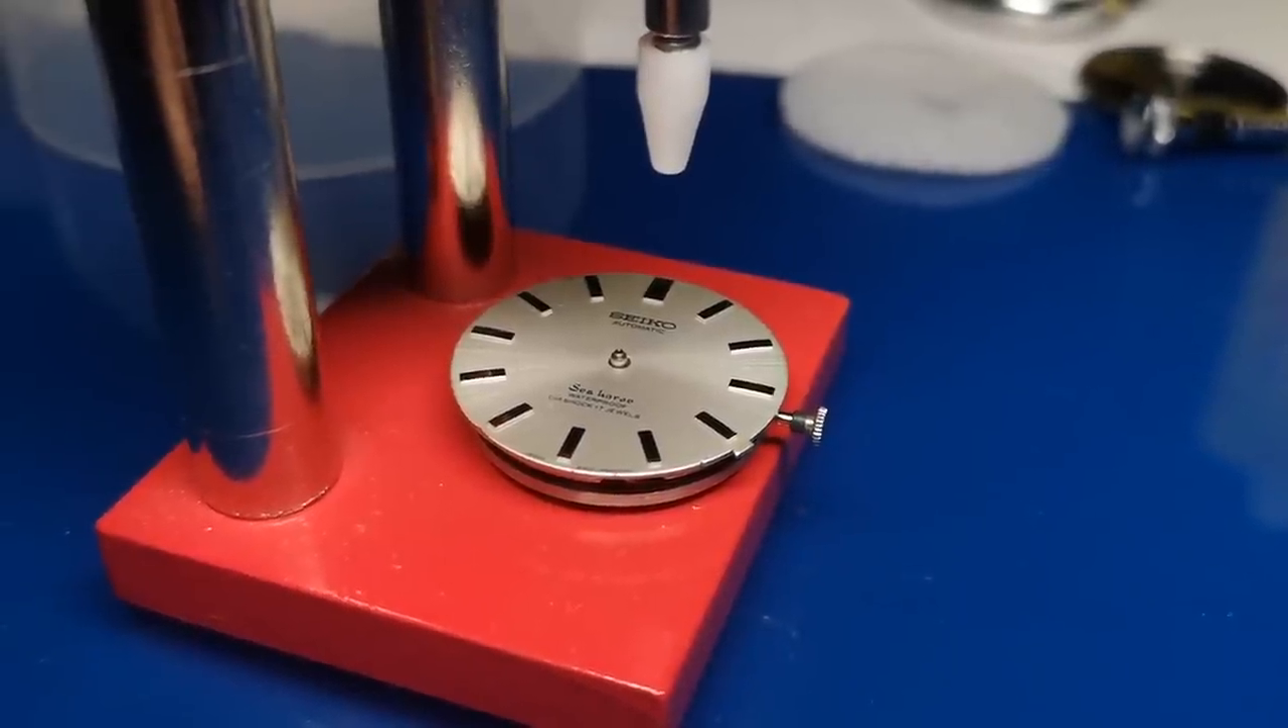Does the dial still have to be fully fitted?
No.